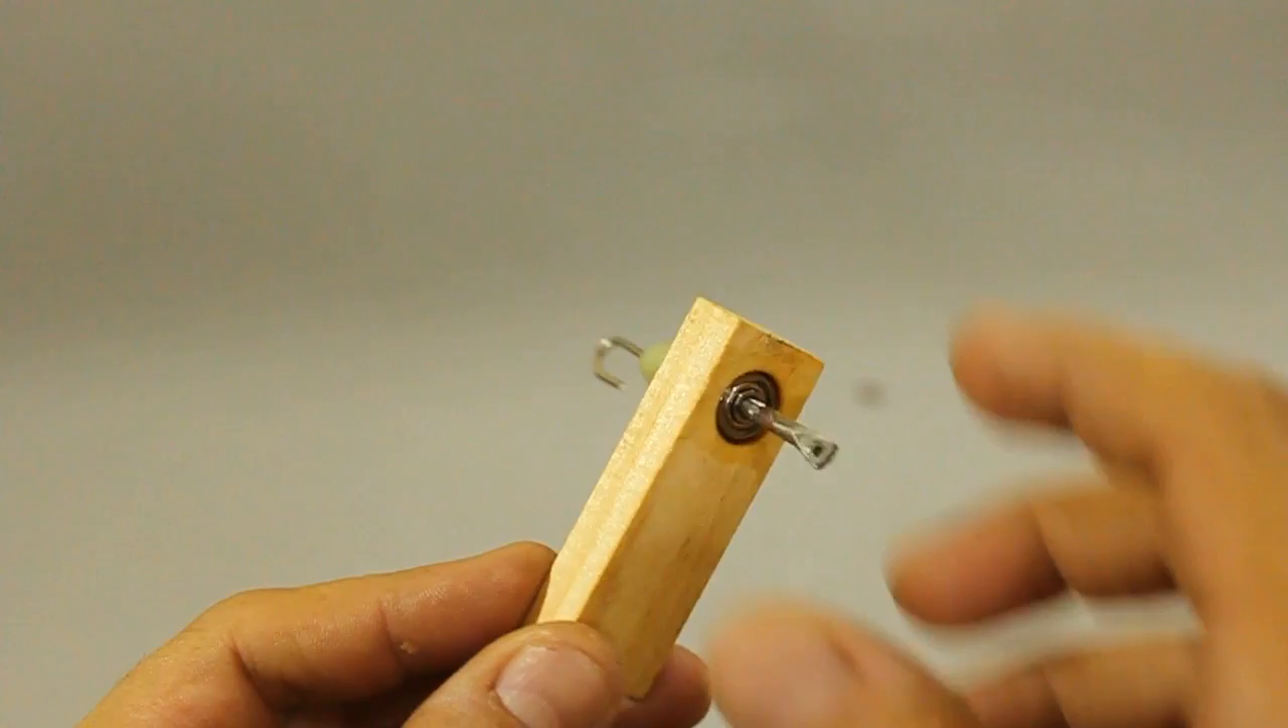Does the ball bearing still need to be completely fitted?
No.